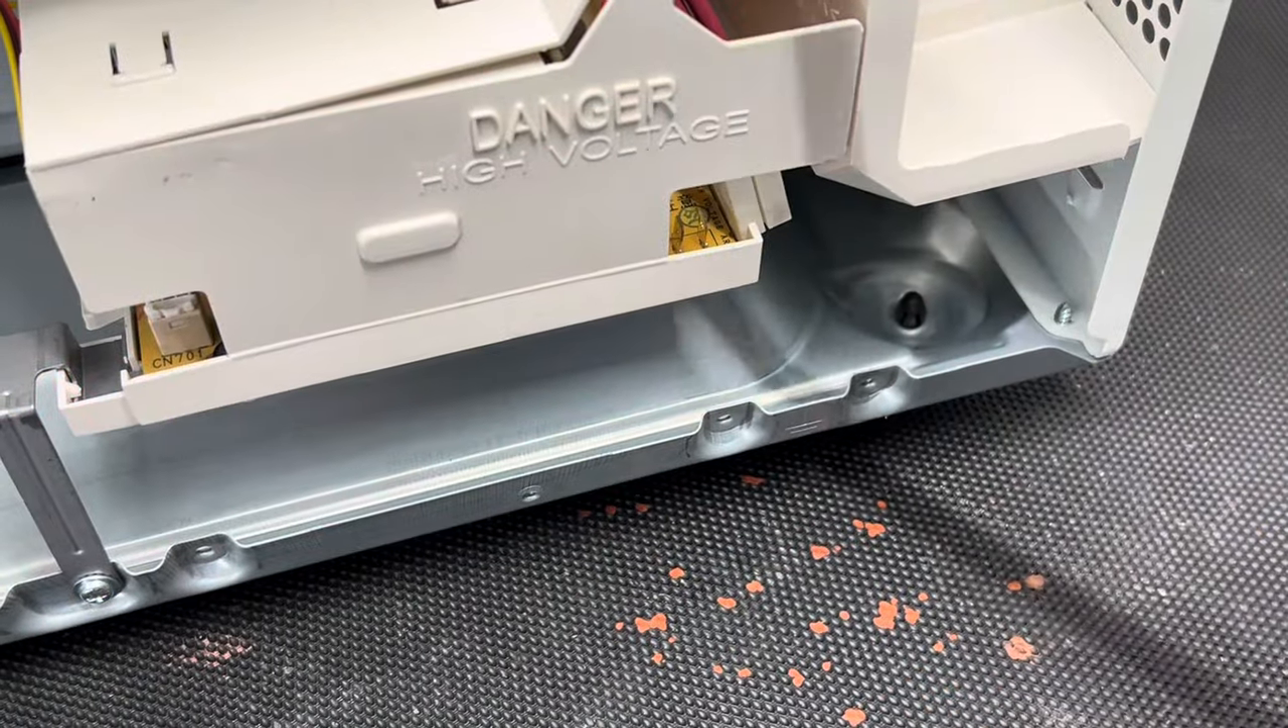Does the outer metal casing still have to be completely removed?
No.